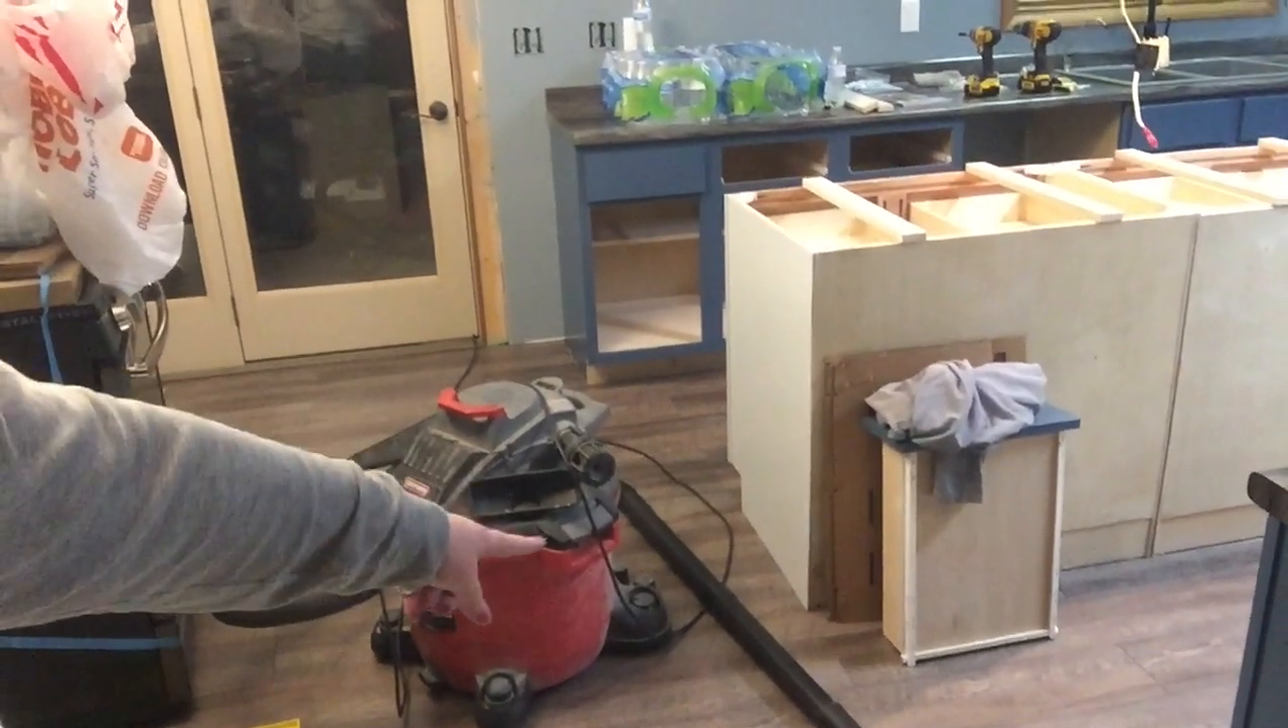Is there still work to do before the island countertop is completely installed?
Yes.